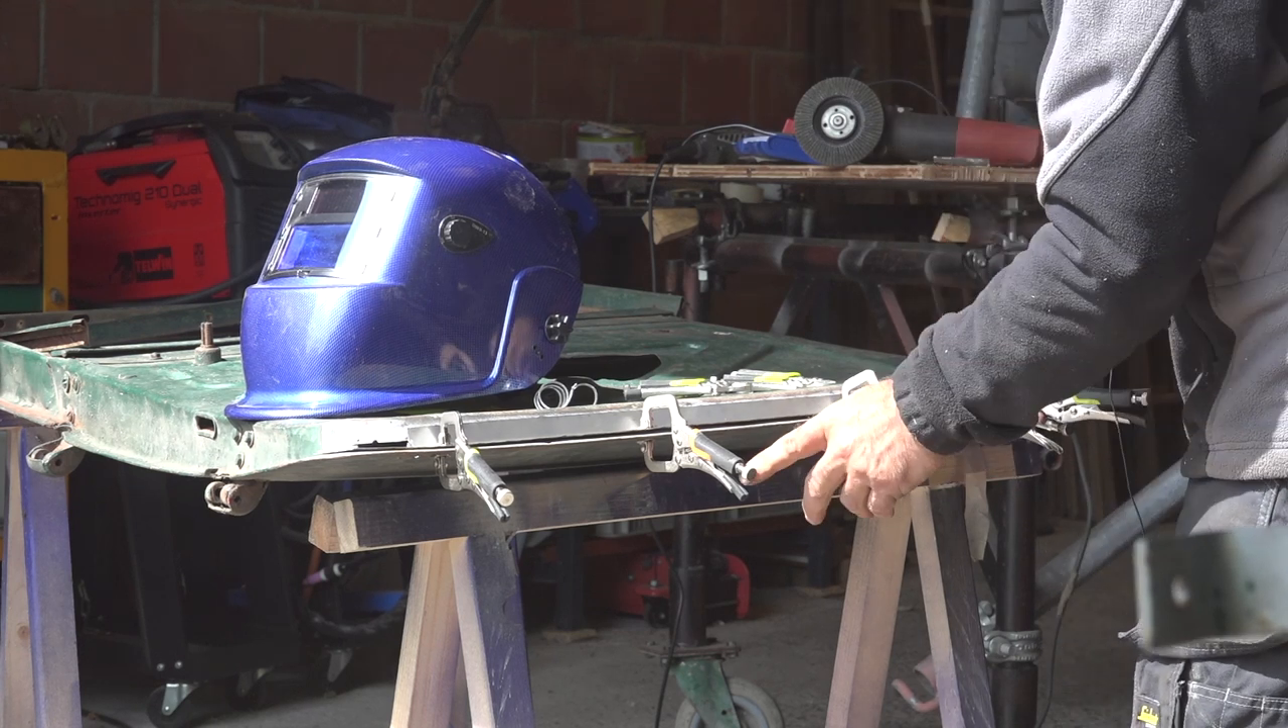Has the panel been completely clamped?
Yes.